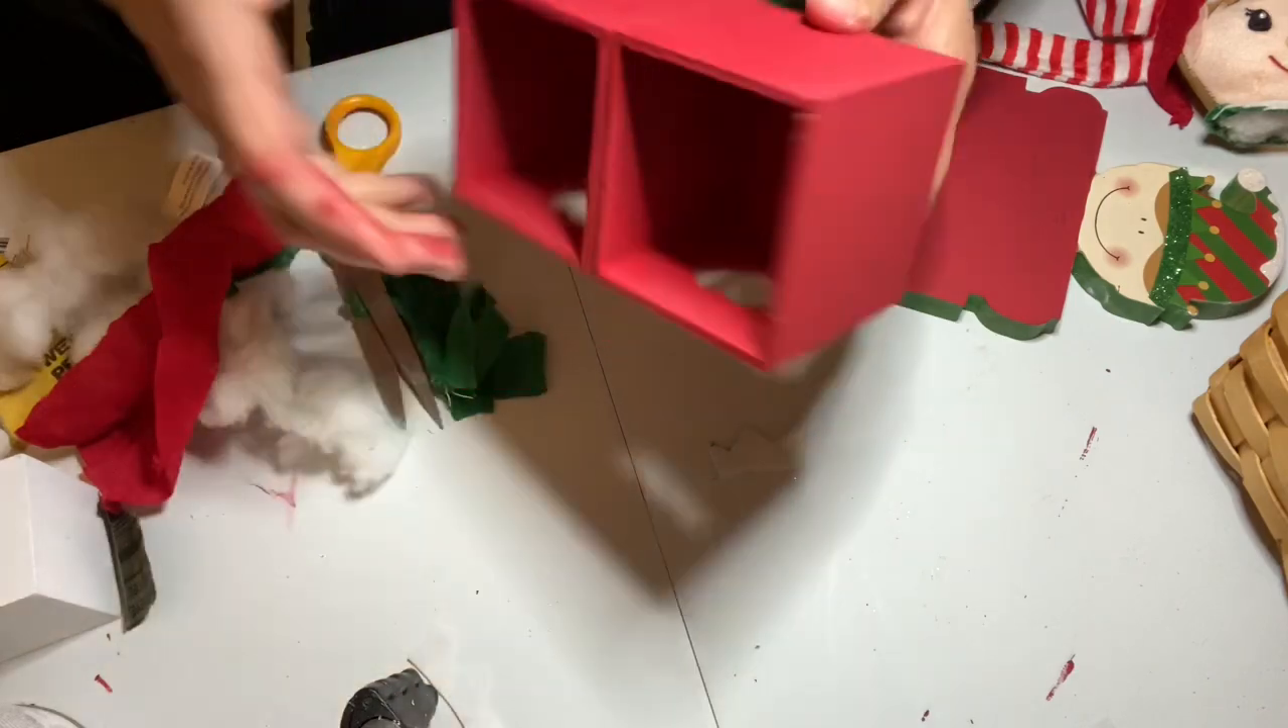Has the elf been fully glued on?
No.